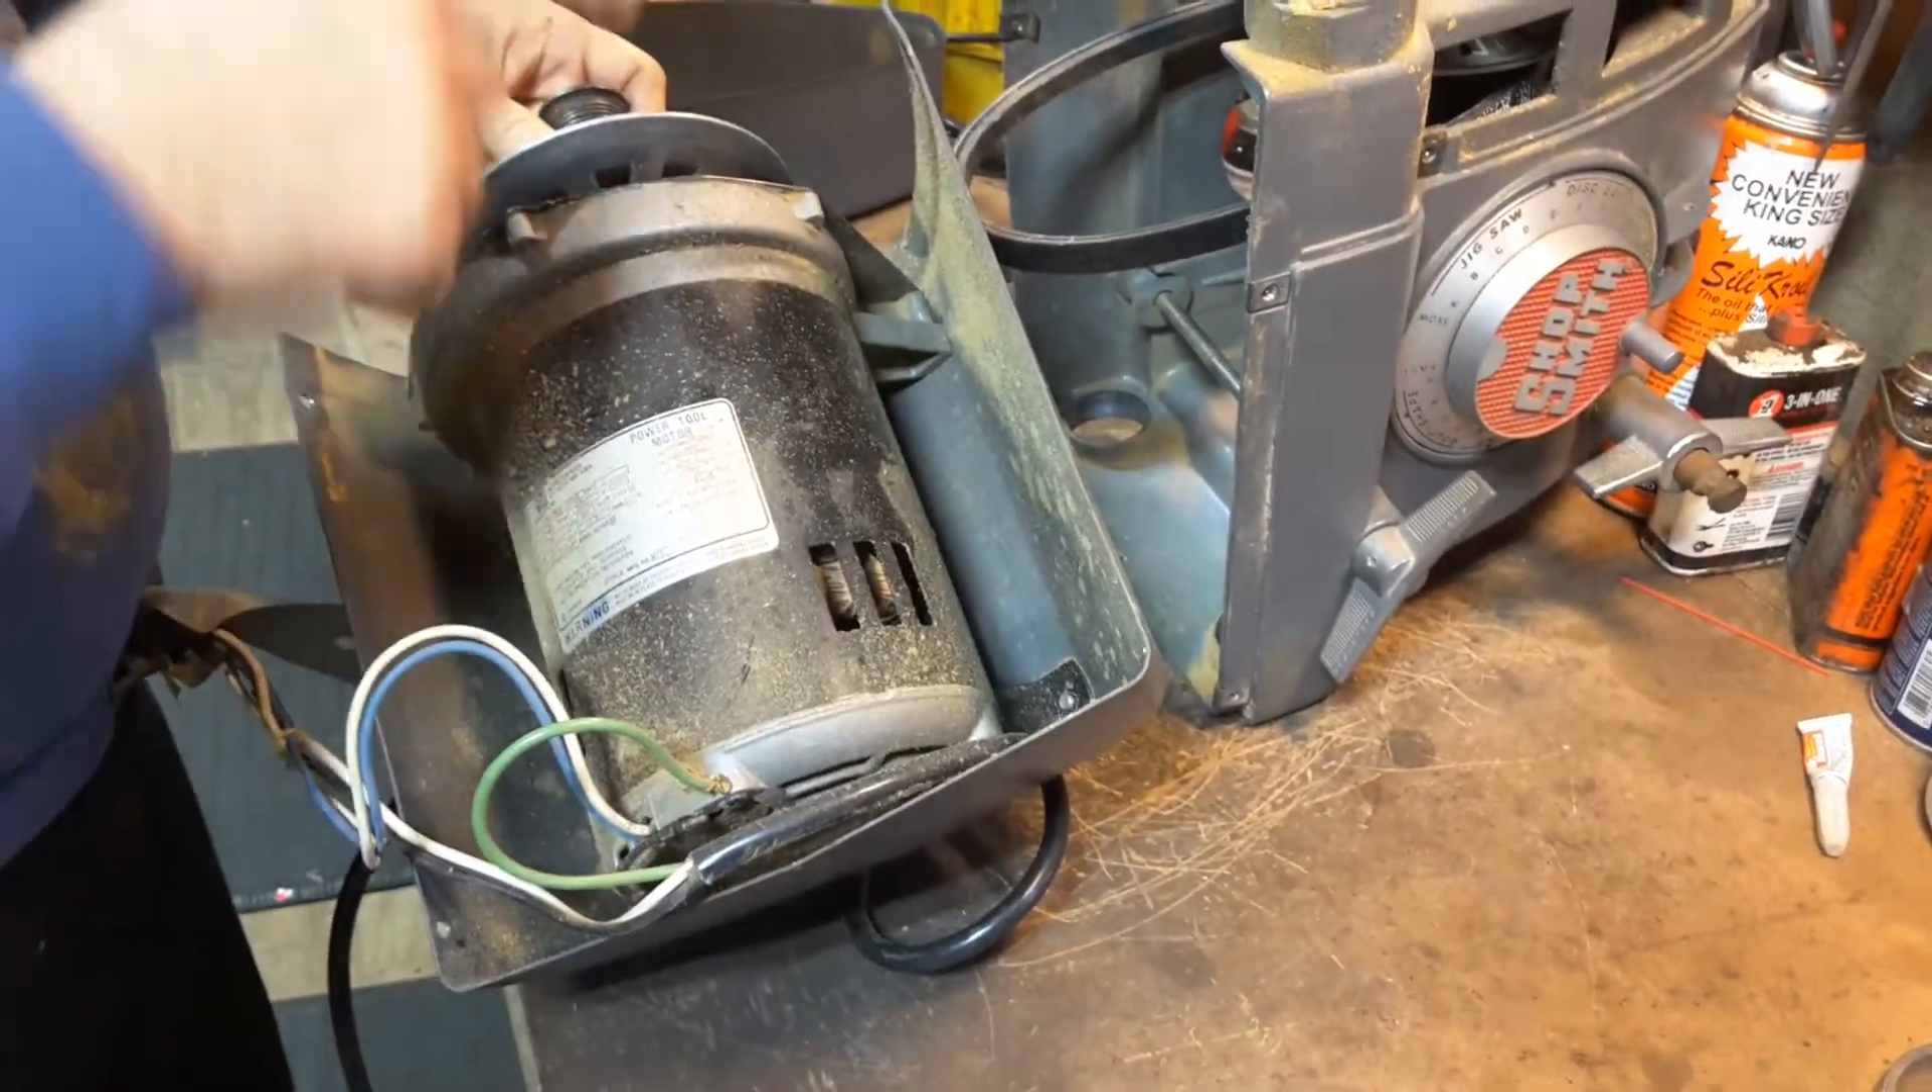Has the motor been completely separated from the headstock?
Yes.